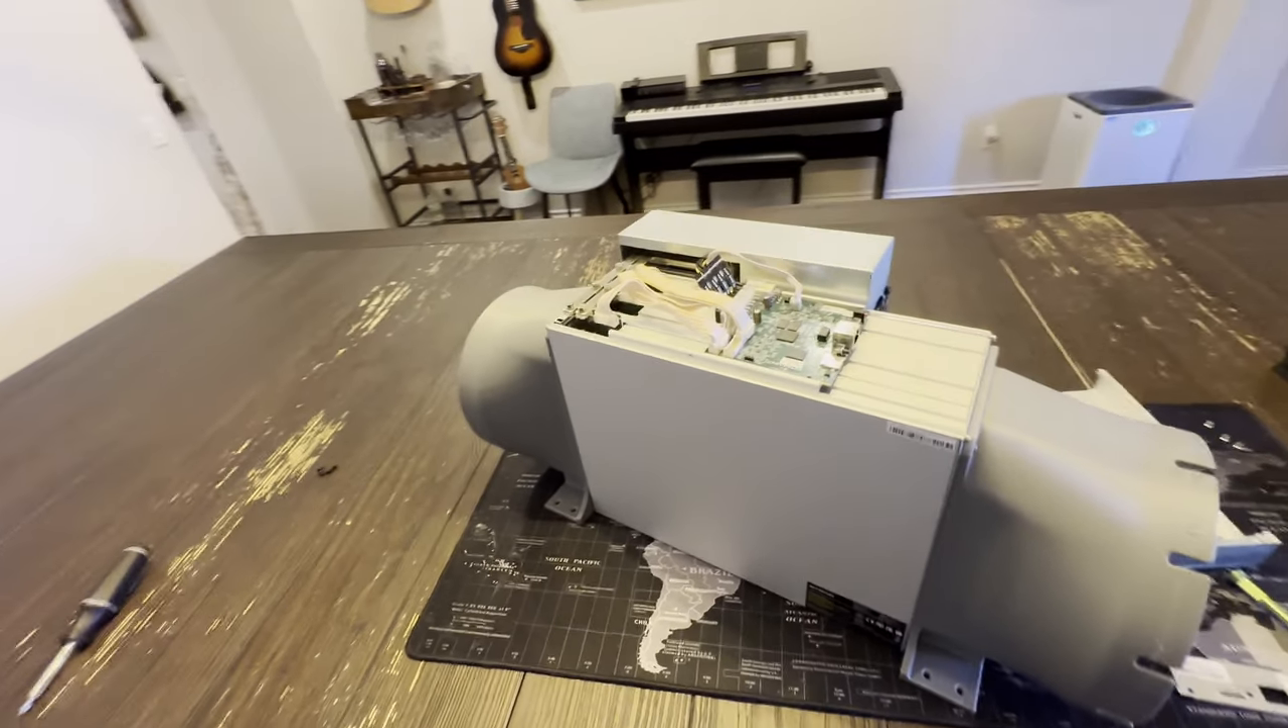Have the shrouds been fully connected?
Yes.